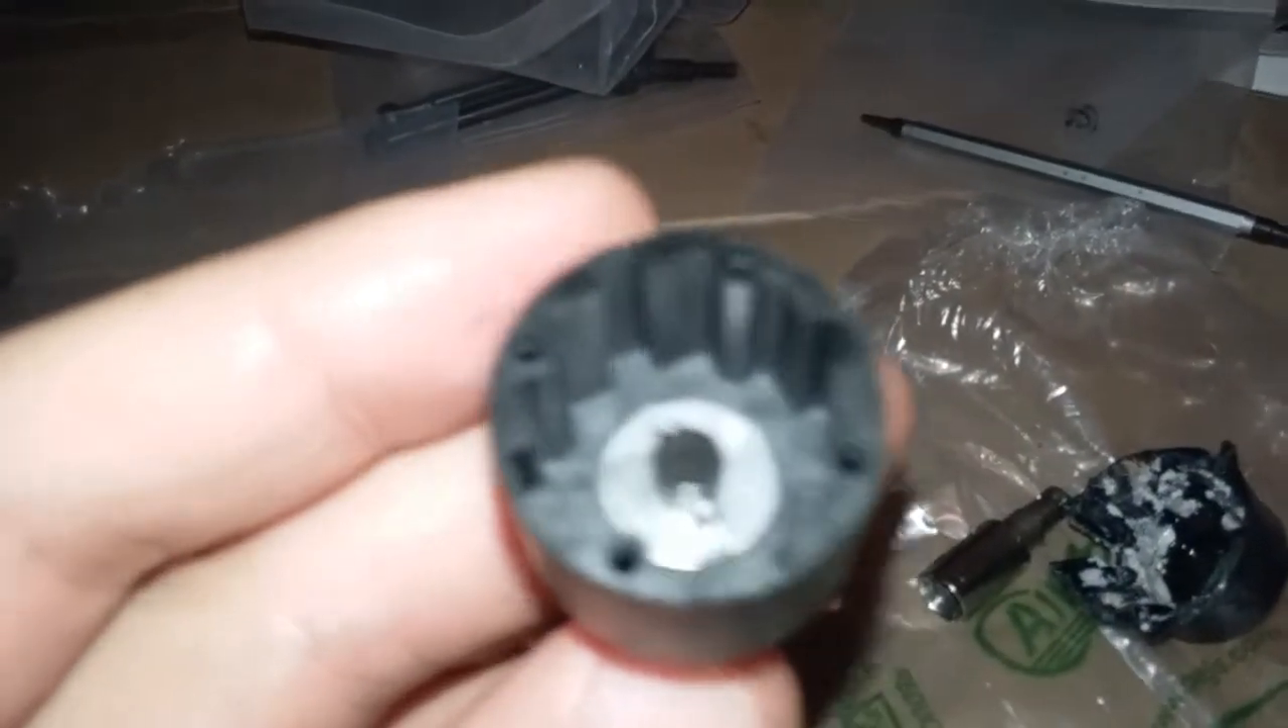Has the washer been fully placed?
Yes.